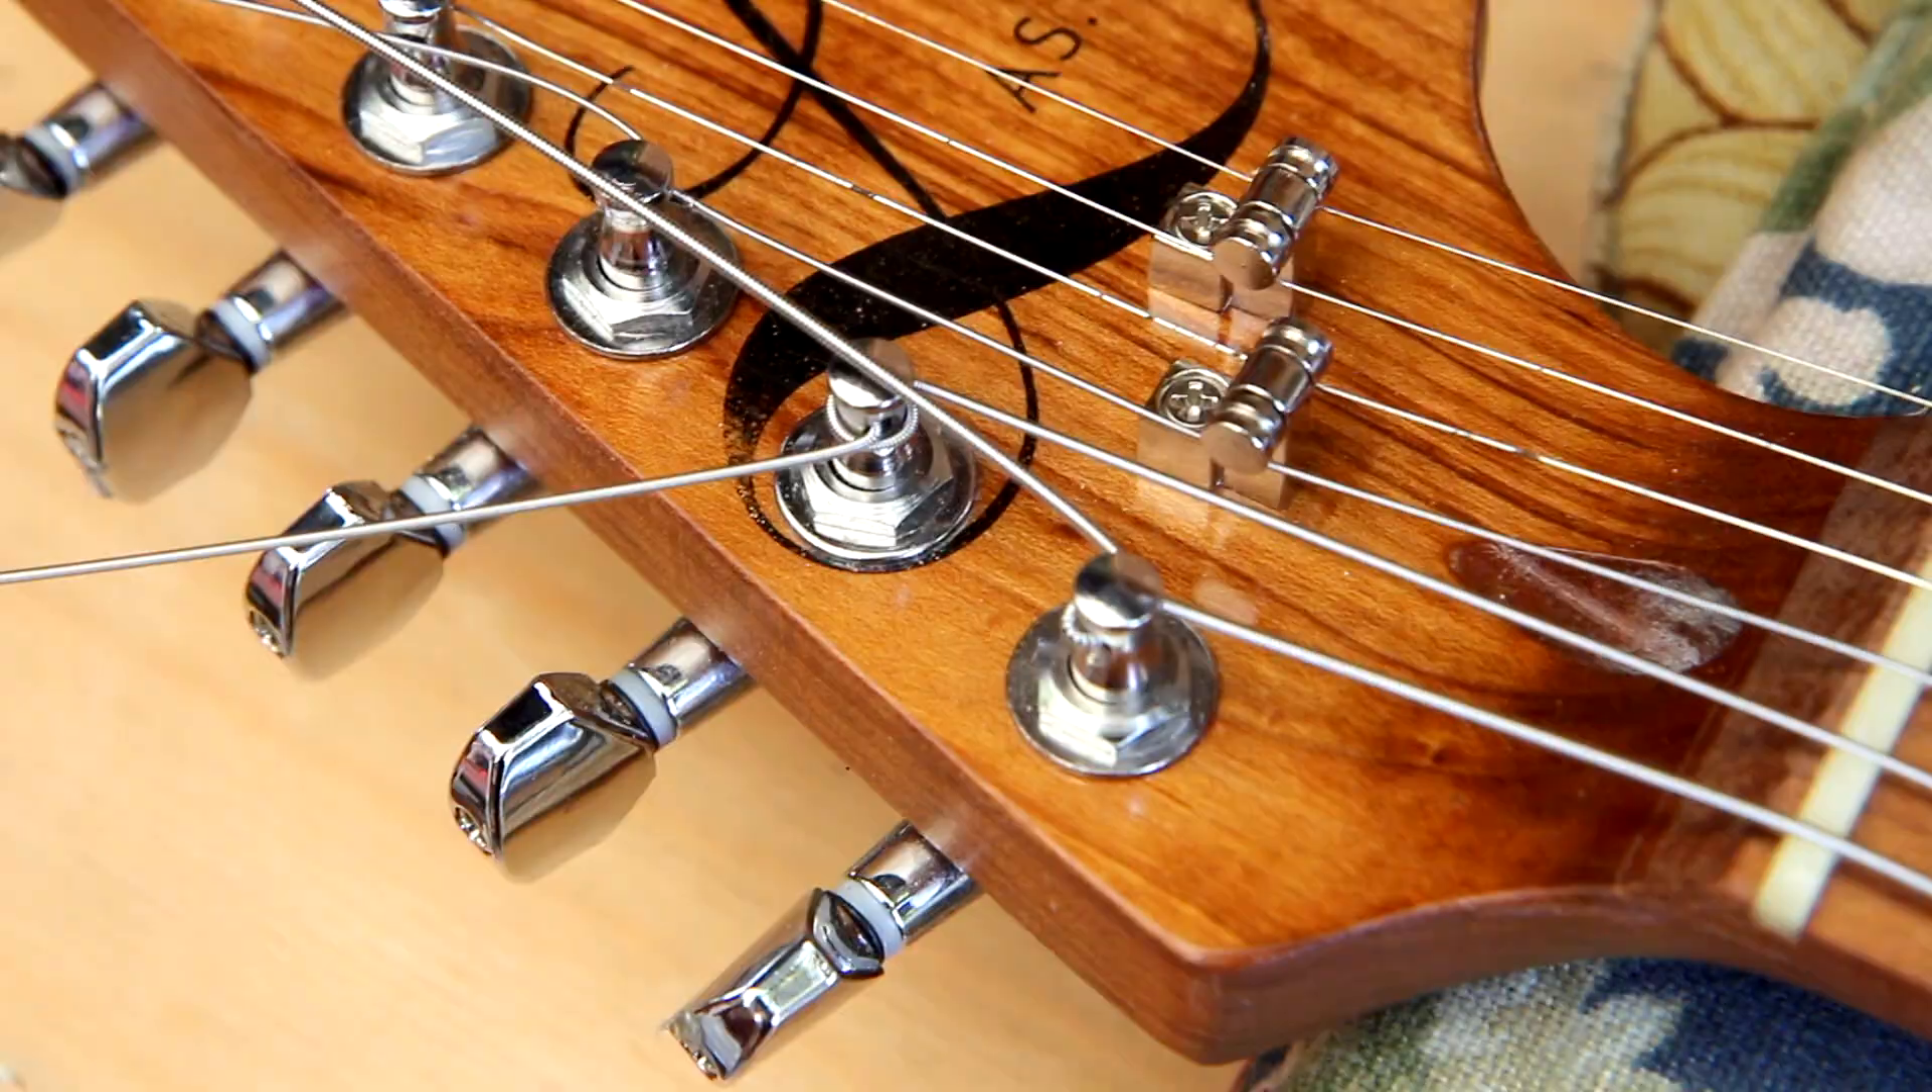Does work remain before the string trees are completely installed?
No.